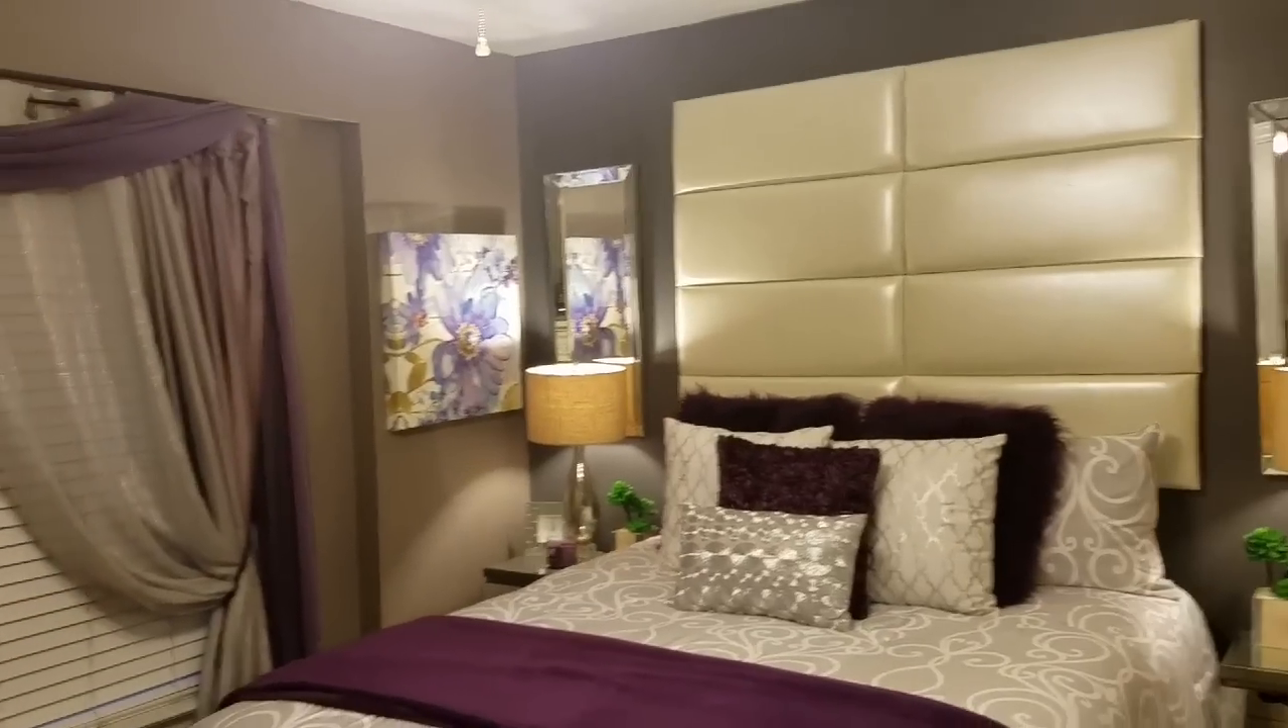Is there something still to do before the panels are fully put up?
No.